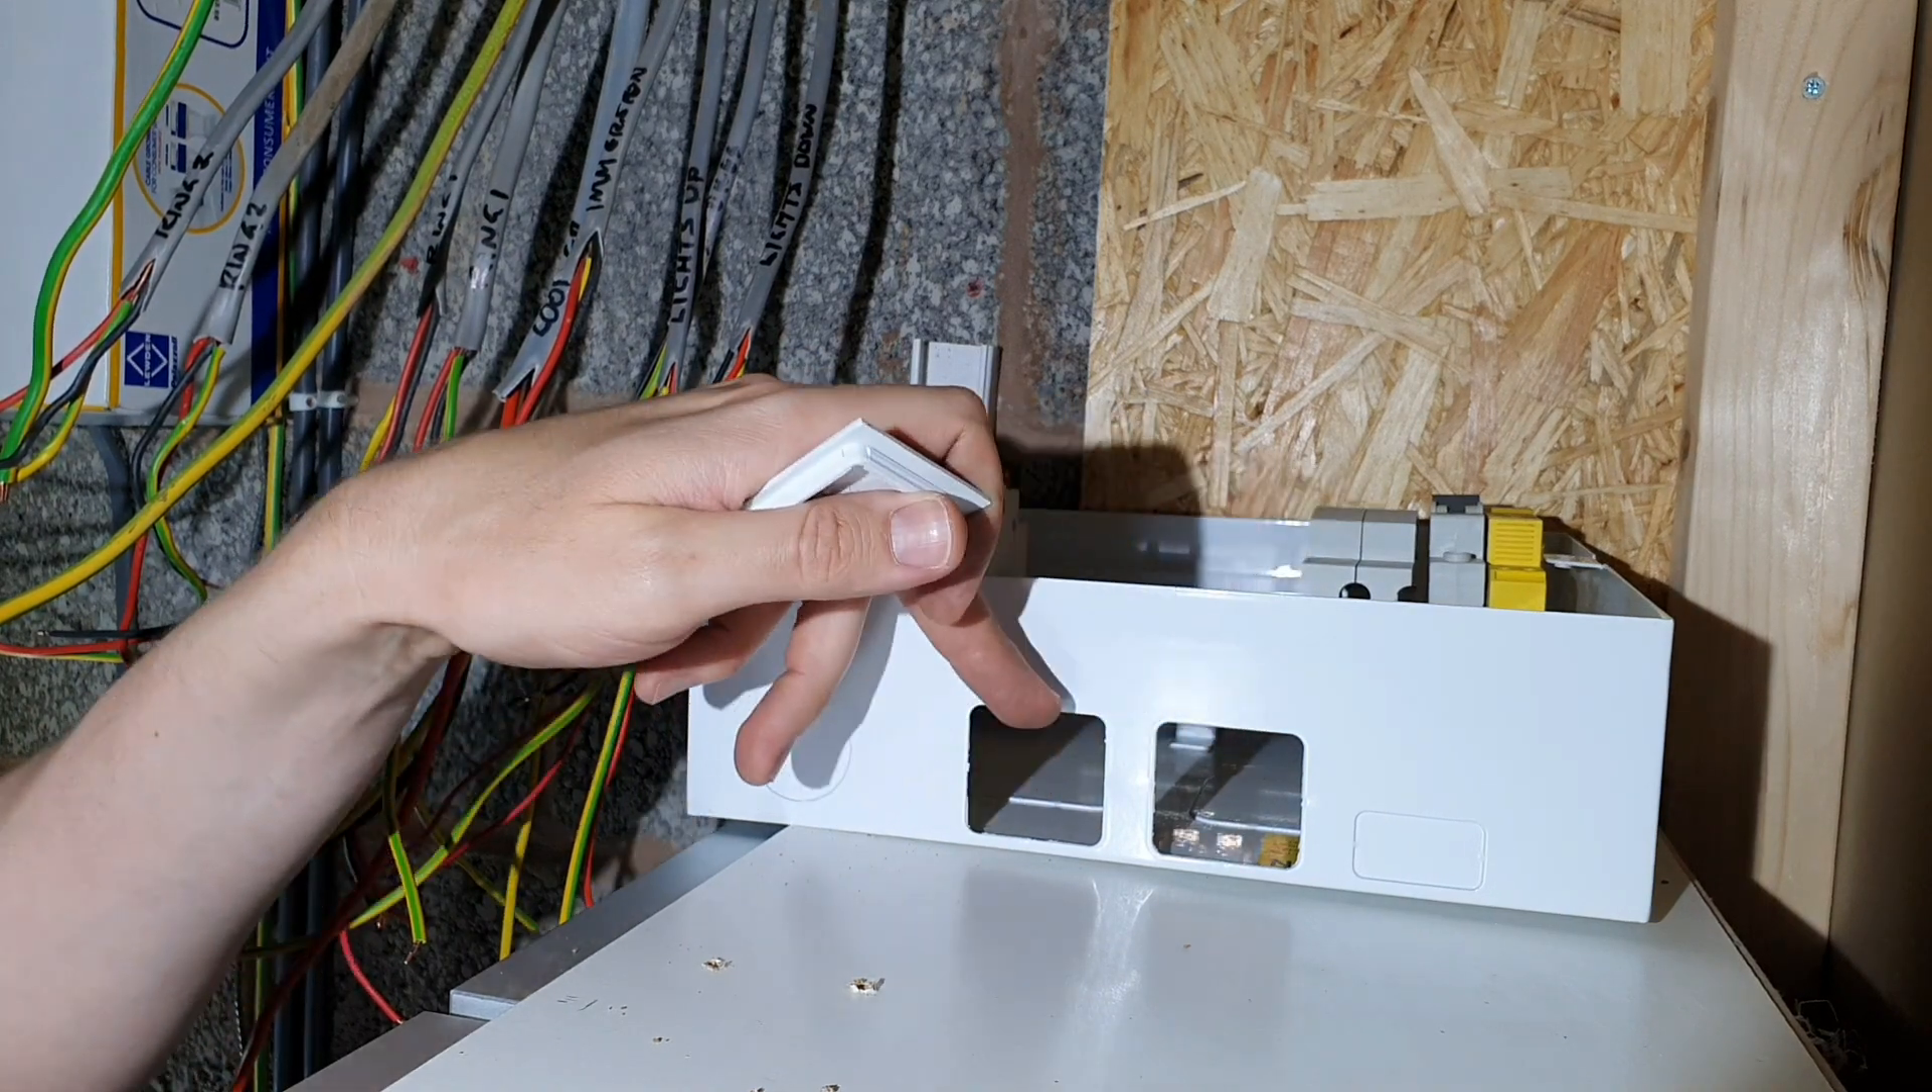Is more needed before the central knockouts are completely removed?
No.